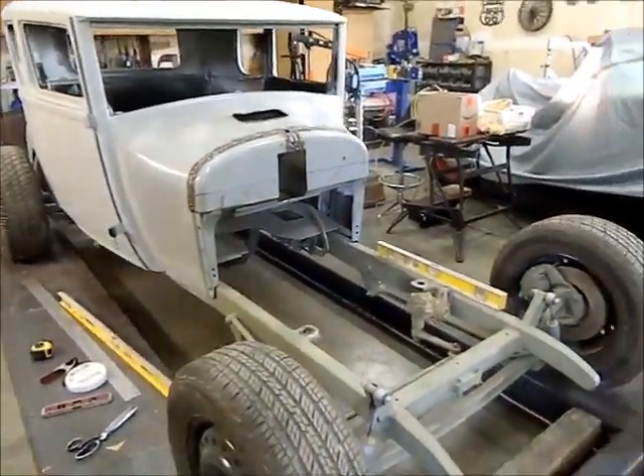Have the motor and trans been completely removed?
Yes.